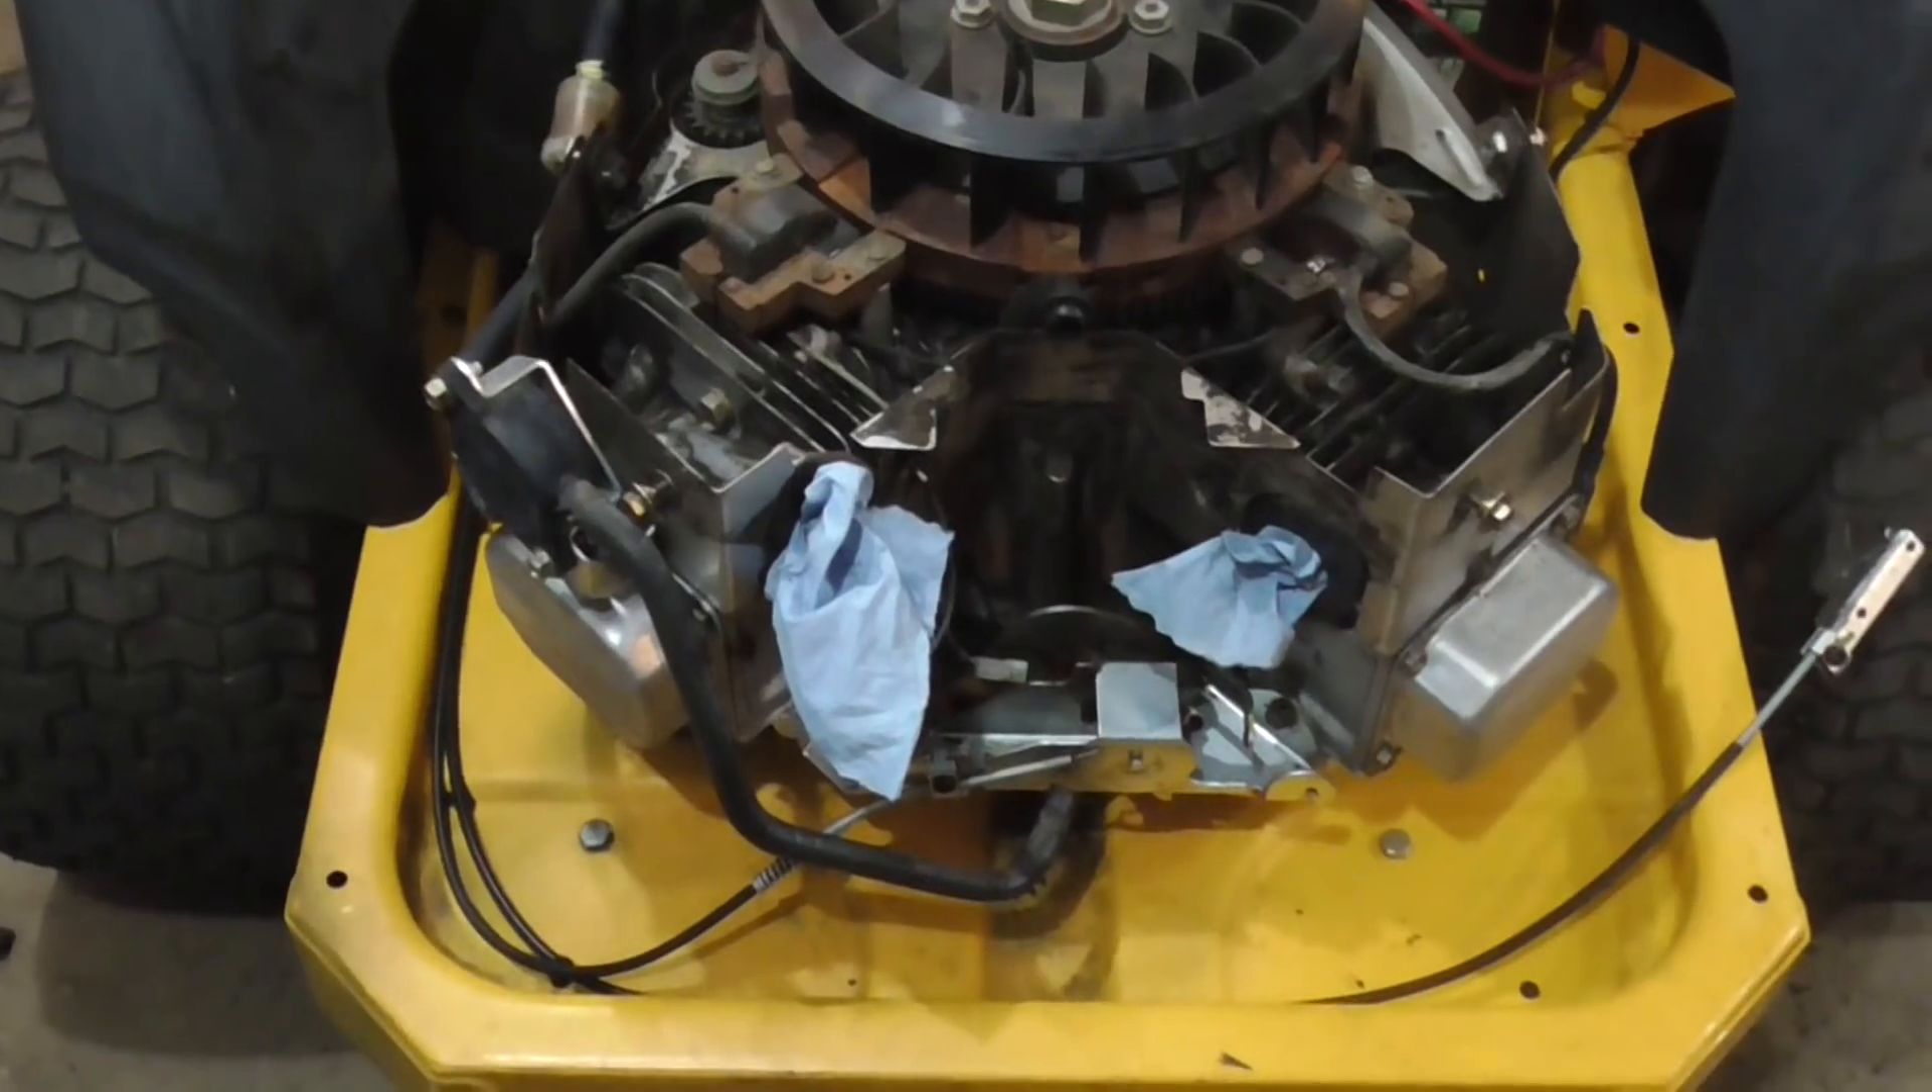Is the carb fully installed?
No.